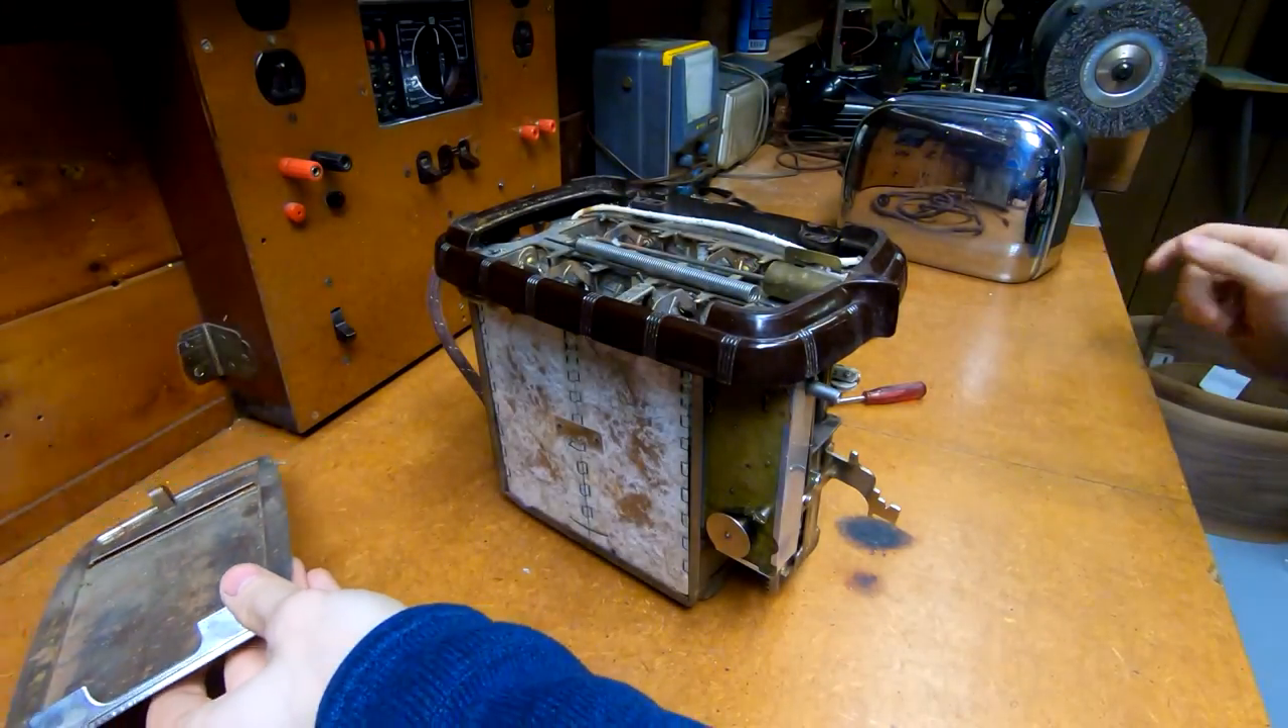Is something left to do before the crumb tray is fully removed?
No.